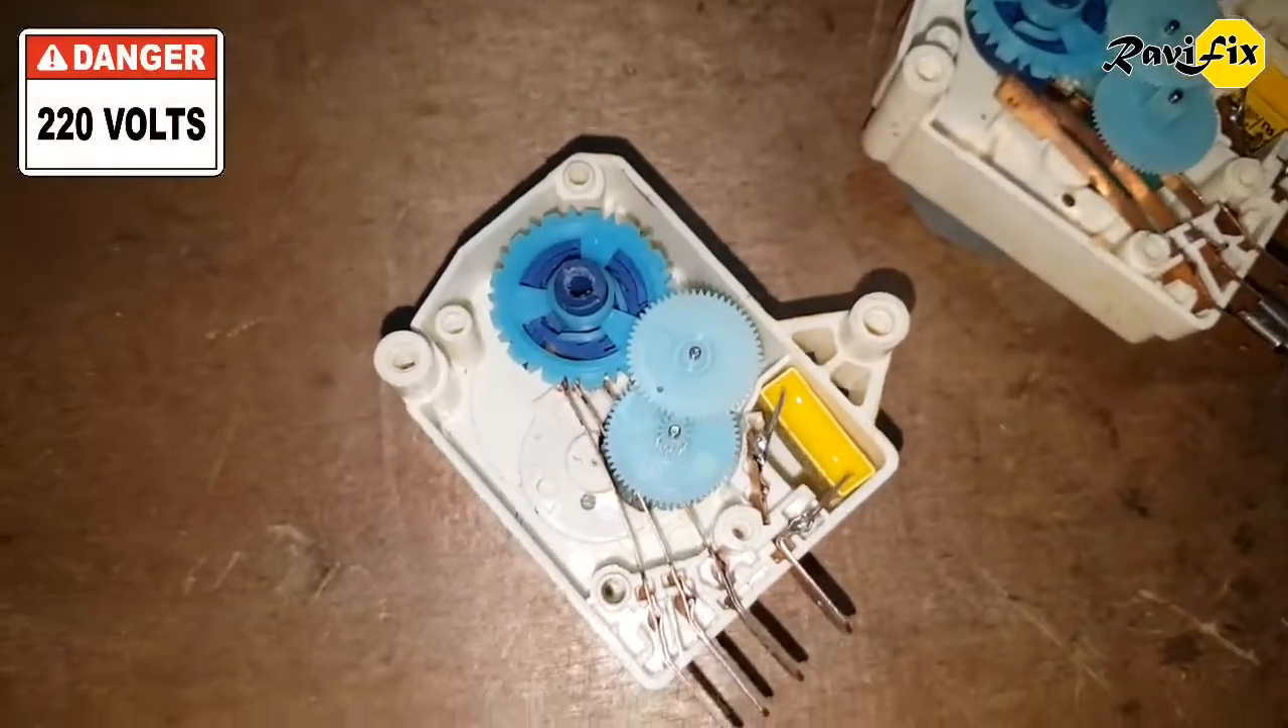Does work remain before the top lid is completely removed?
No.